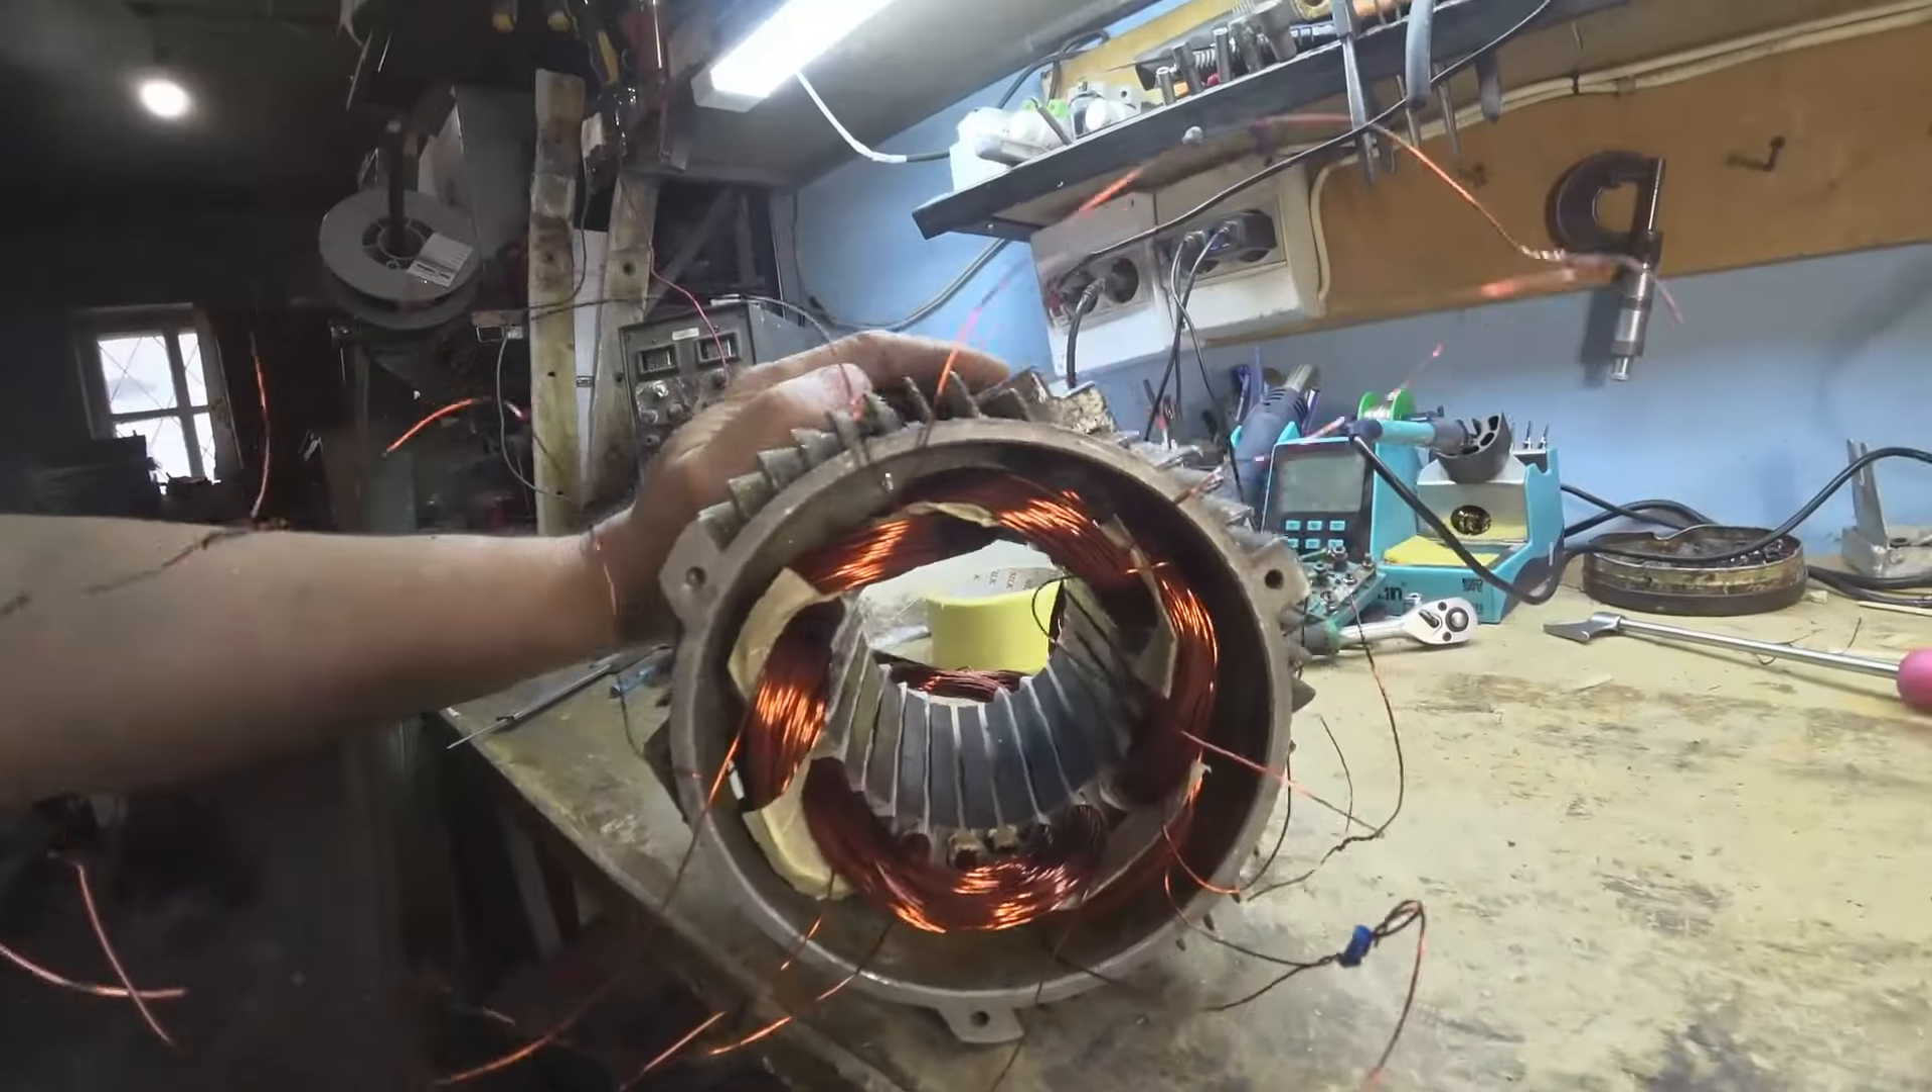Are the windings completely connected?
No.